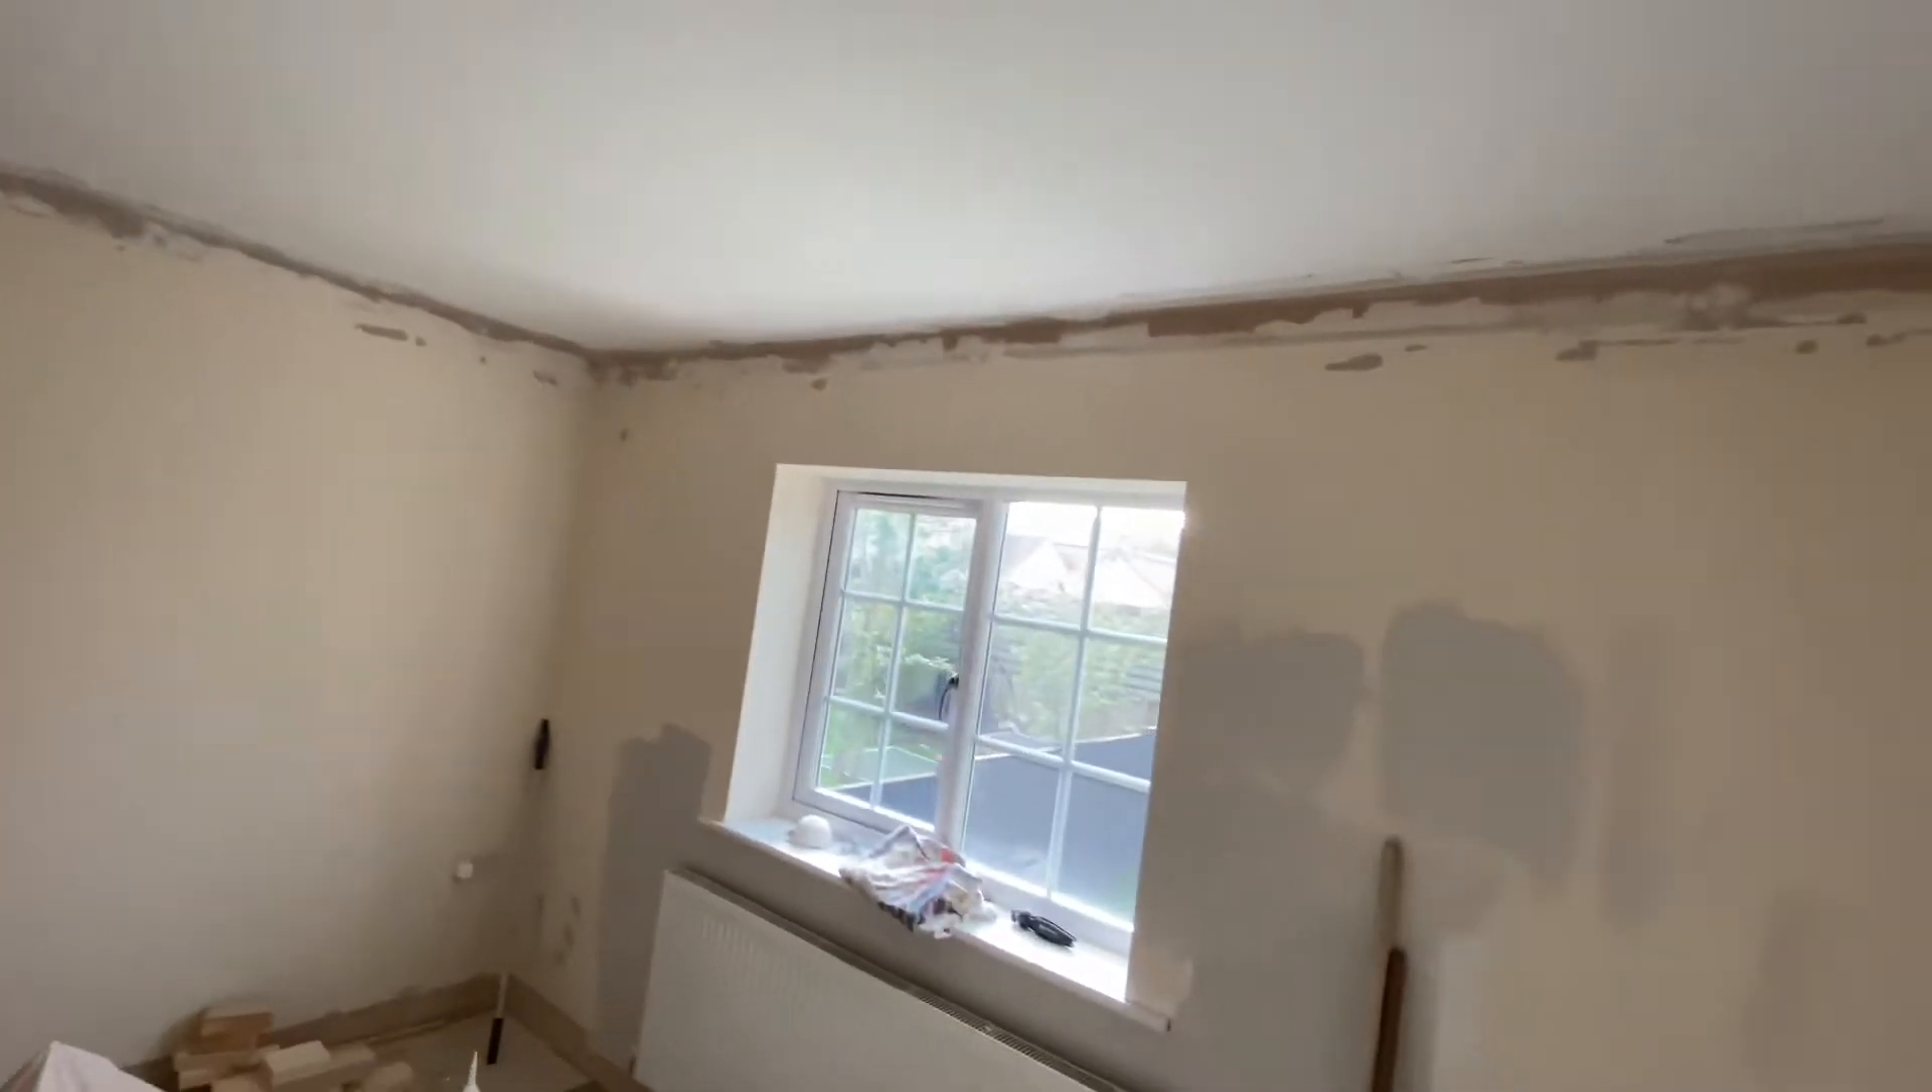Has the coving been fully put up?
No.